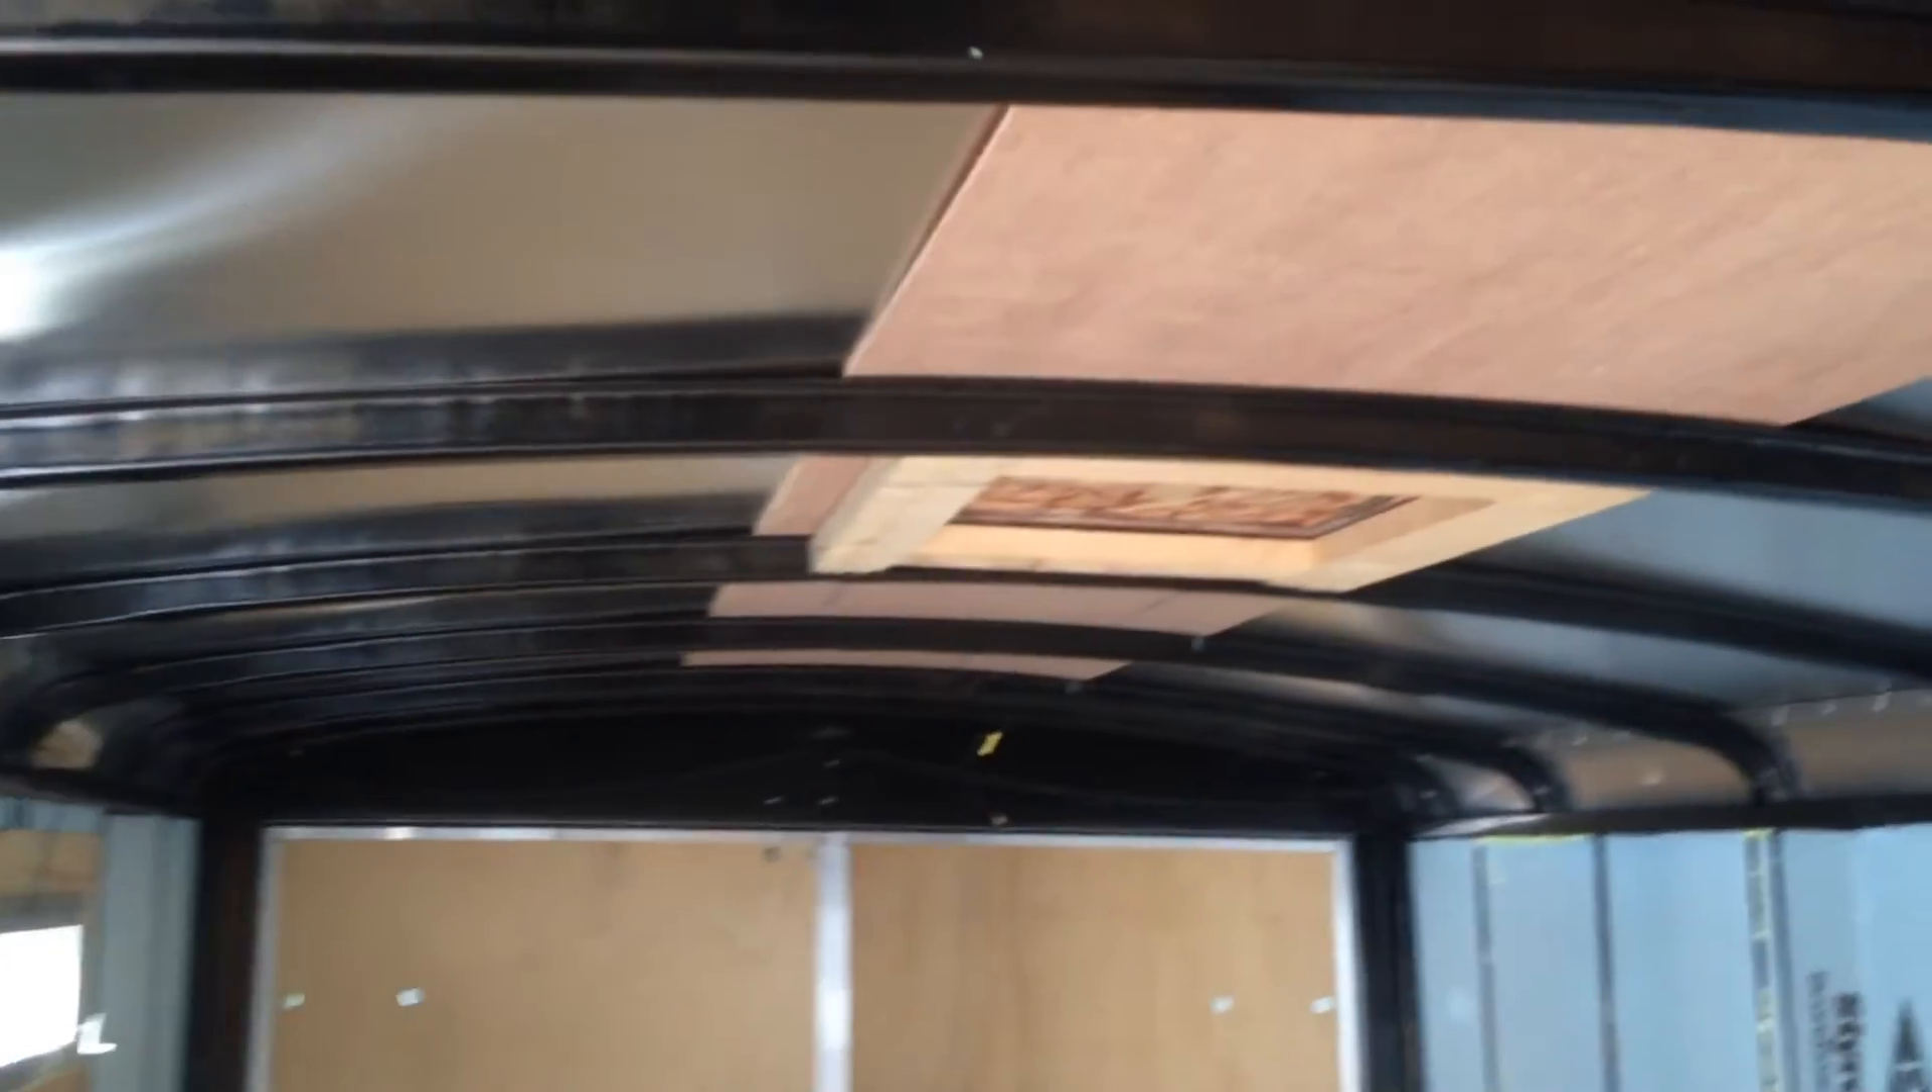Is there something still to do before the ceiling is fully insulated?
Yes.